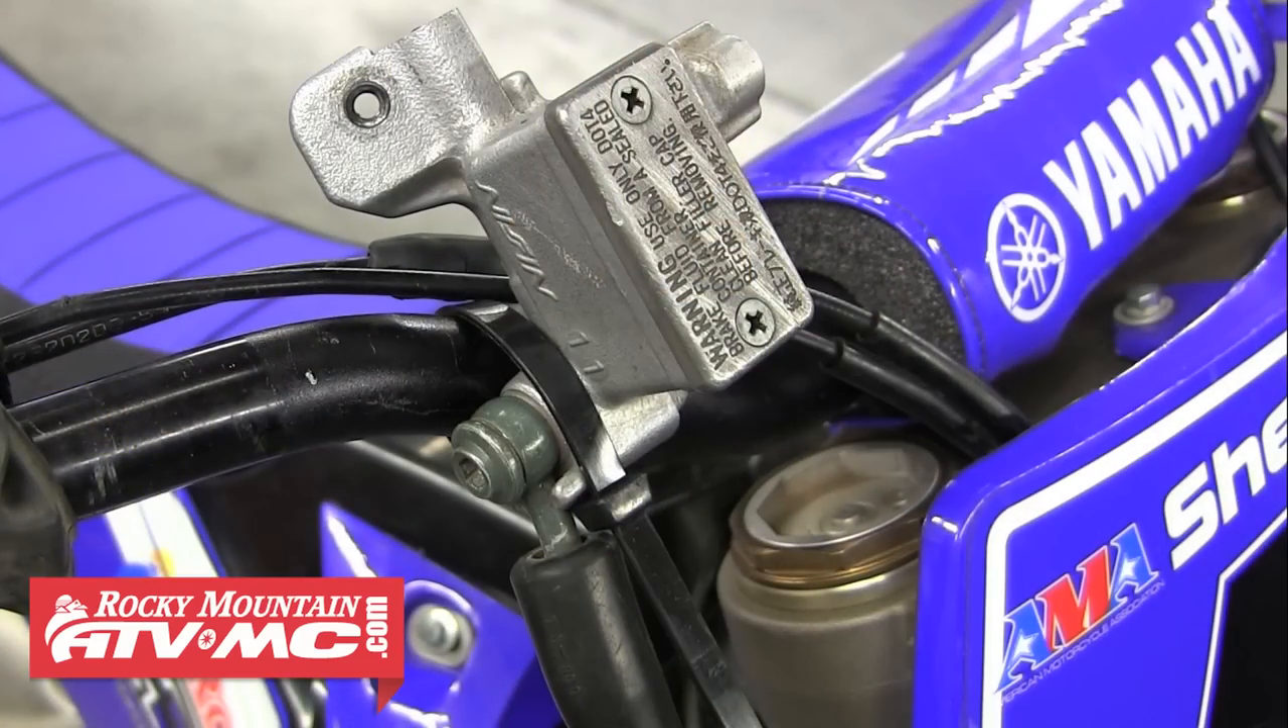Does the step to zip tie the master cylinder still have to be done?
No.